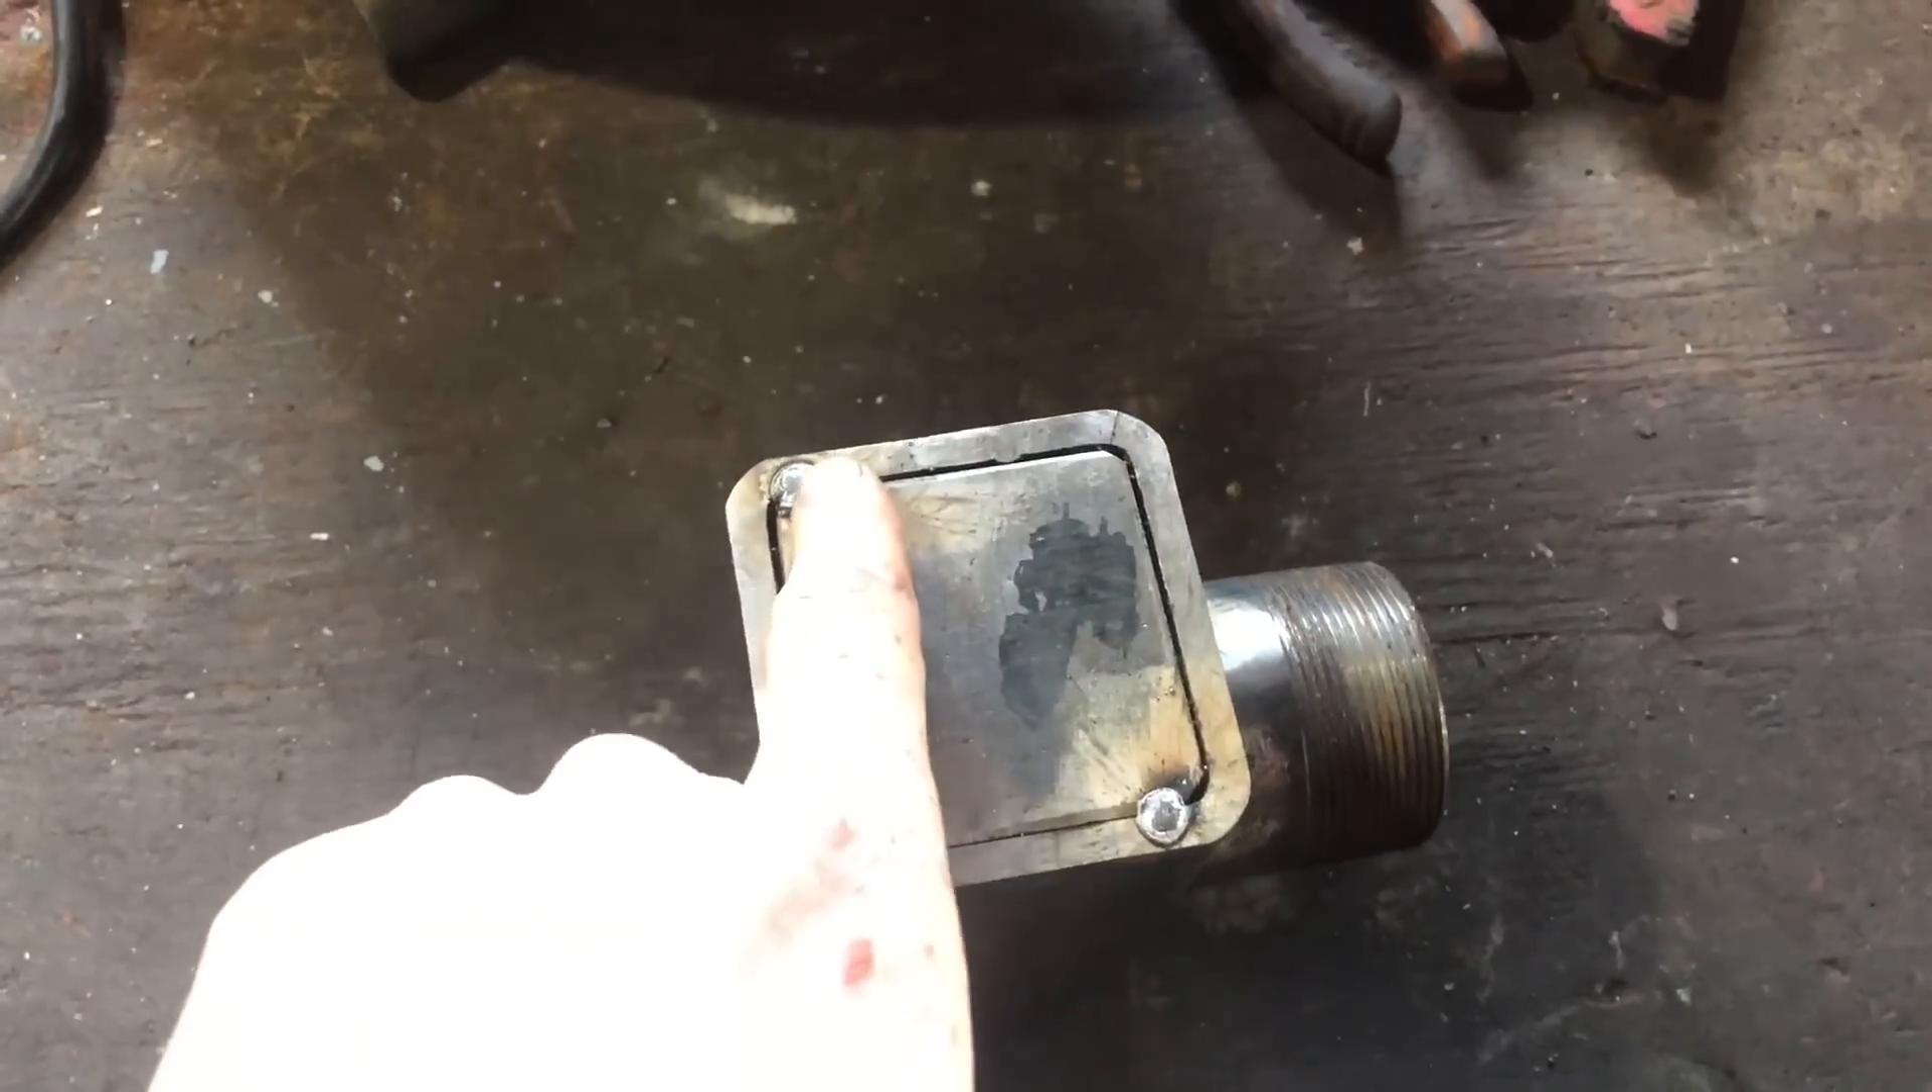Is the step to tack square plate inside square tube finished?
Yes.